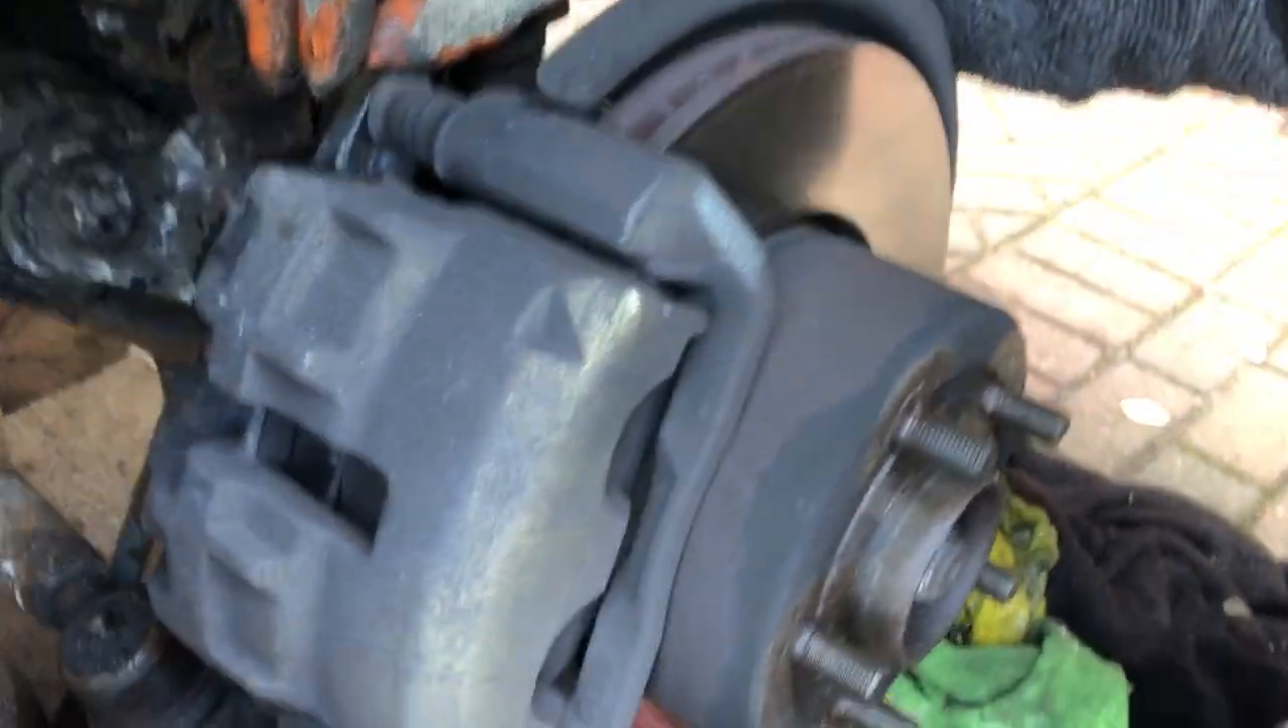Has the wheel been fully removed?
Yes.